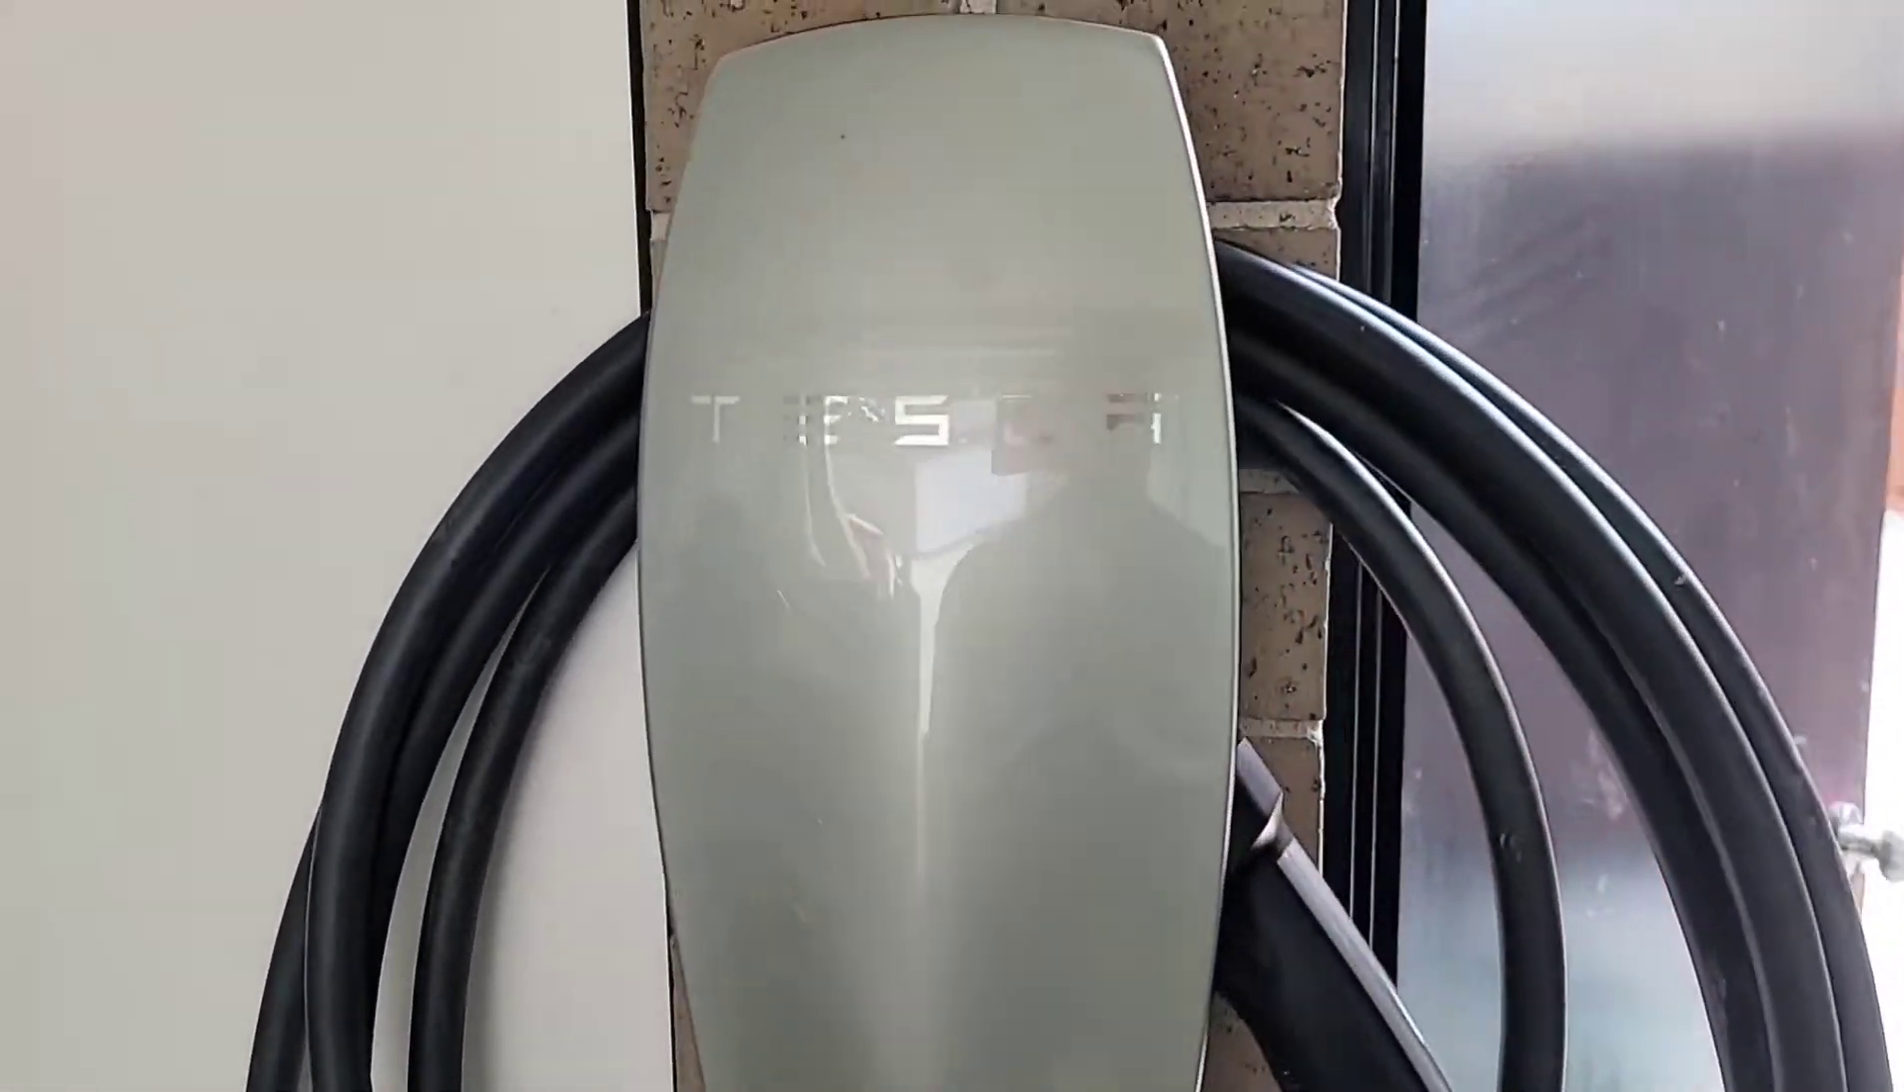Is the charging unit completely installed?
Yes.